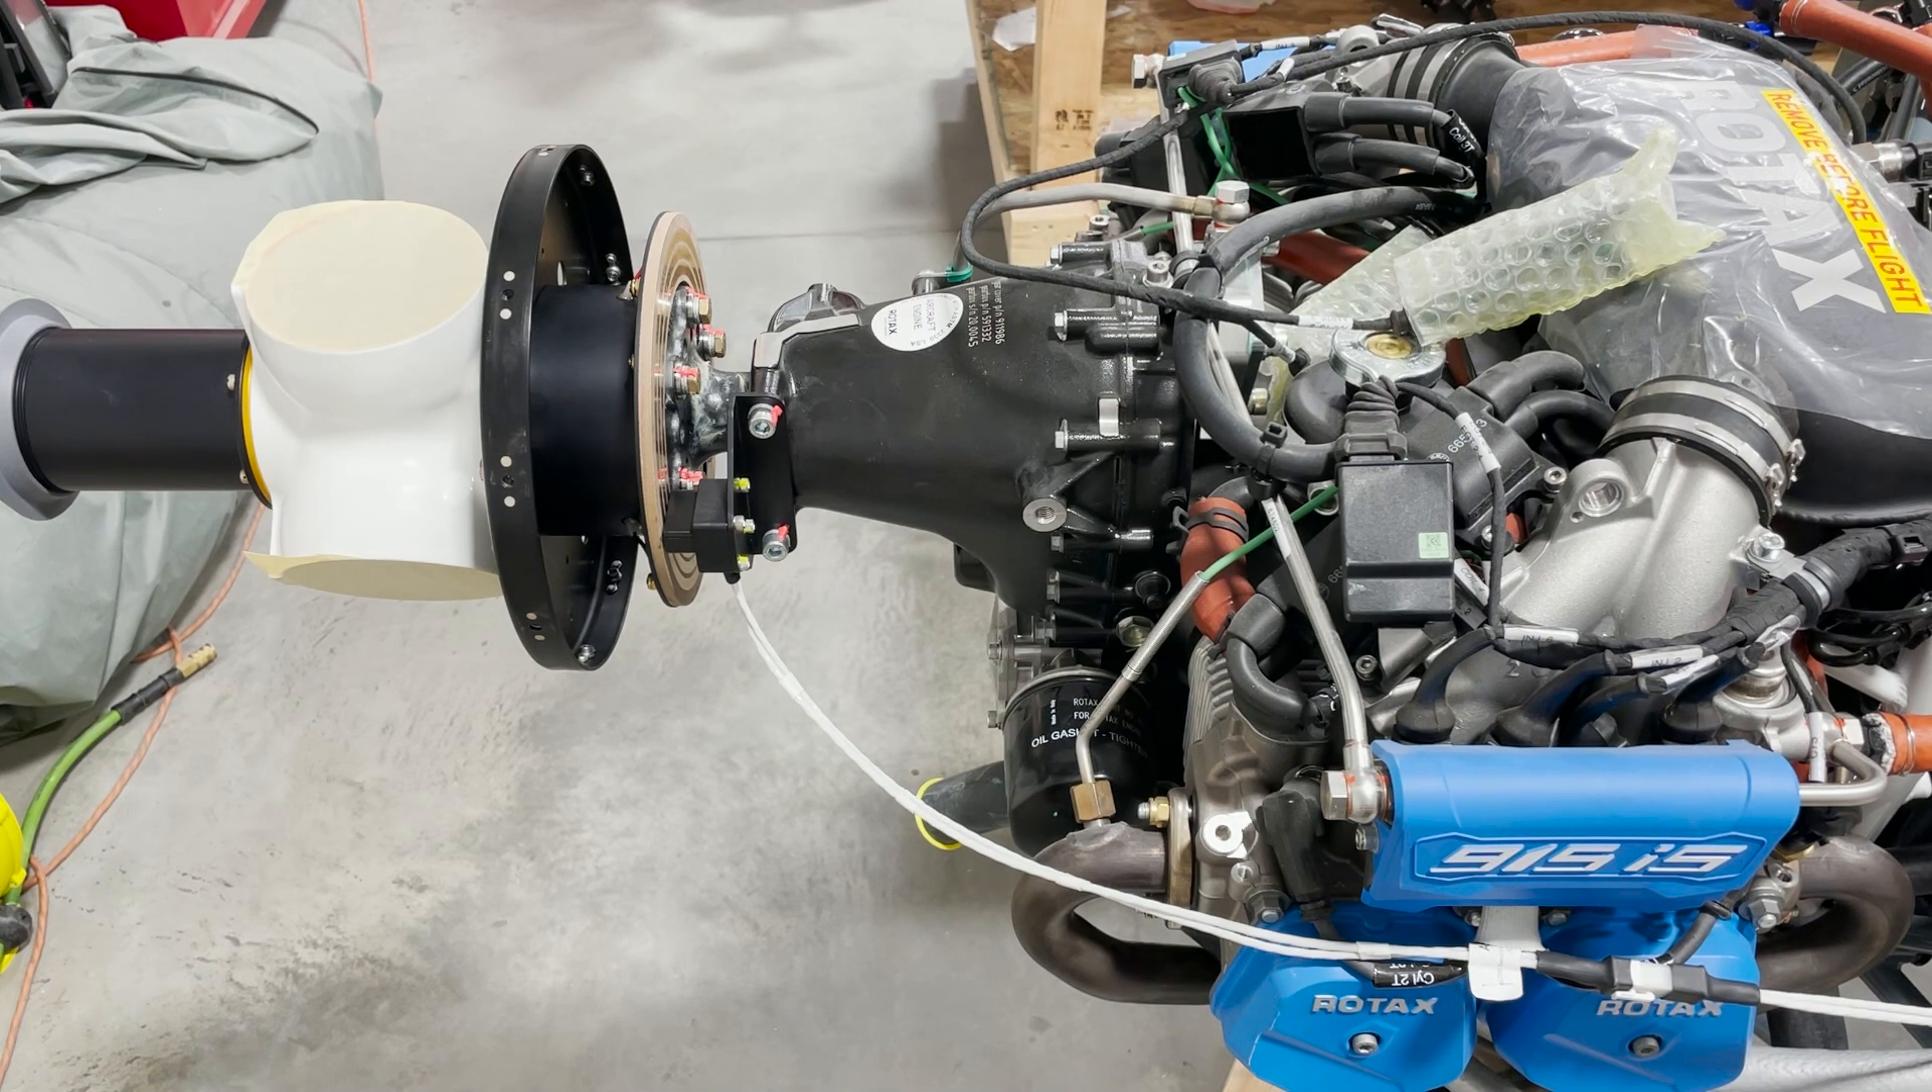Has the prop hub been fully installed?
Yes.